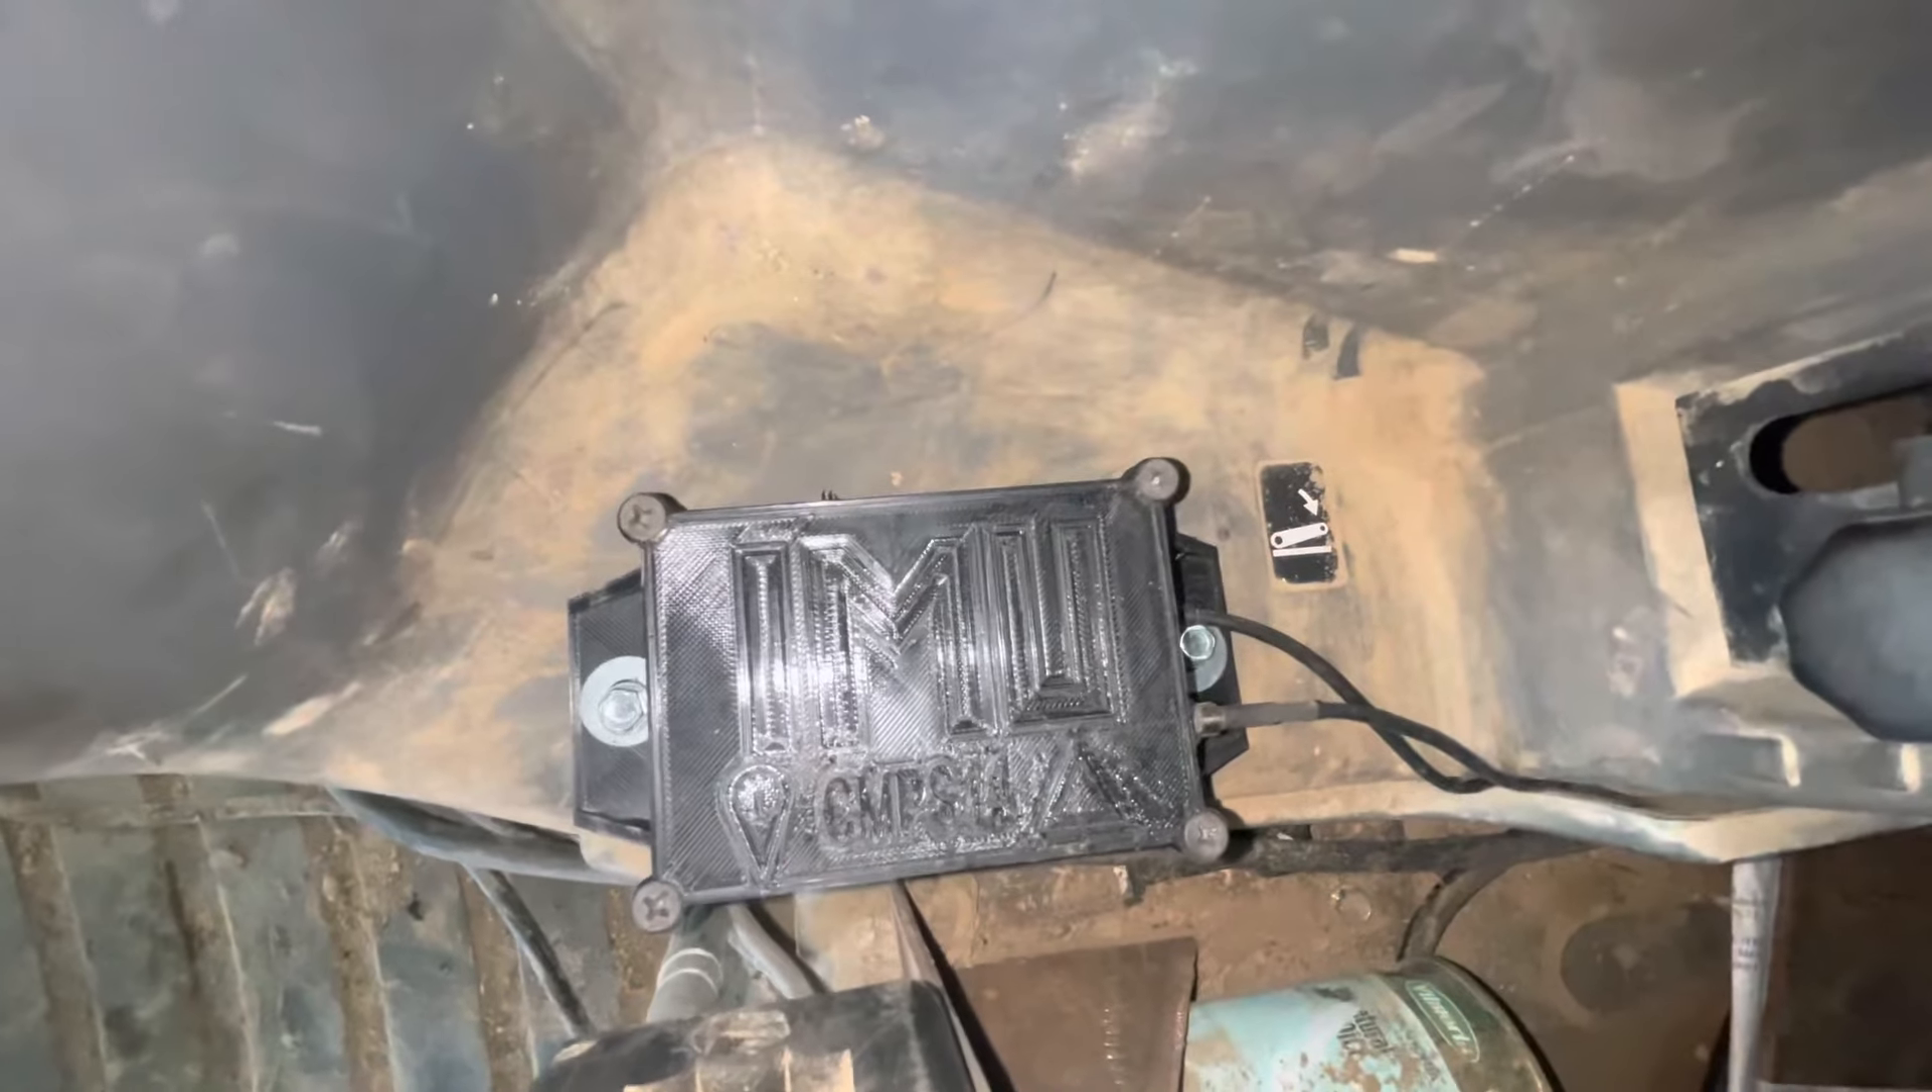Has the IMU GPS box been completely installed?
Yes.